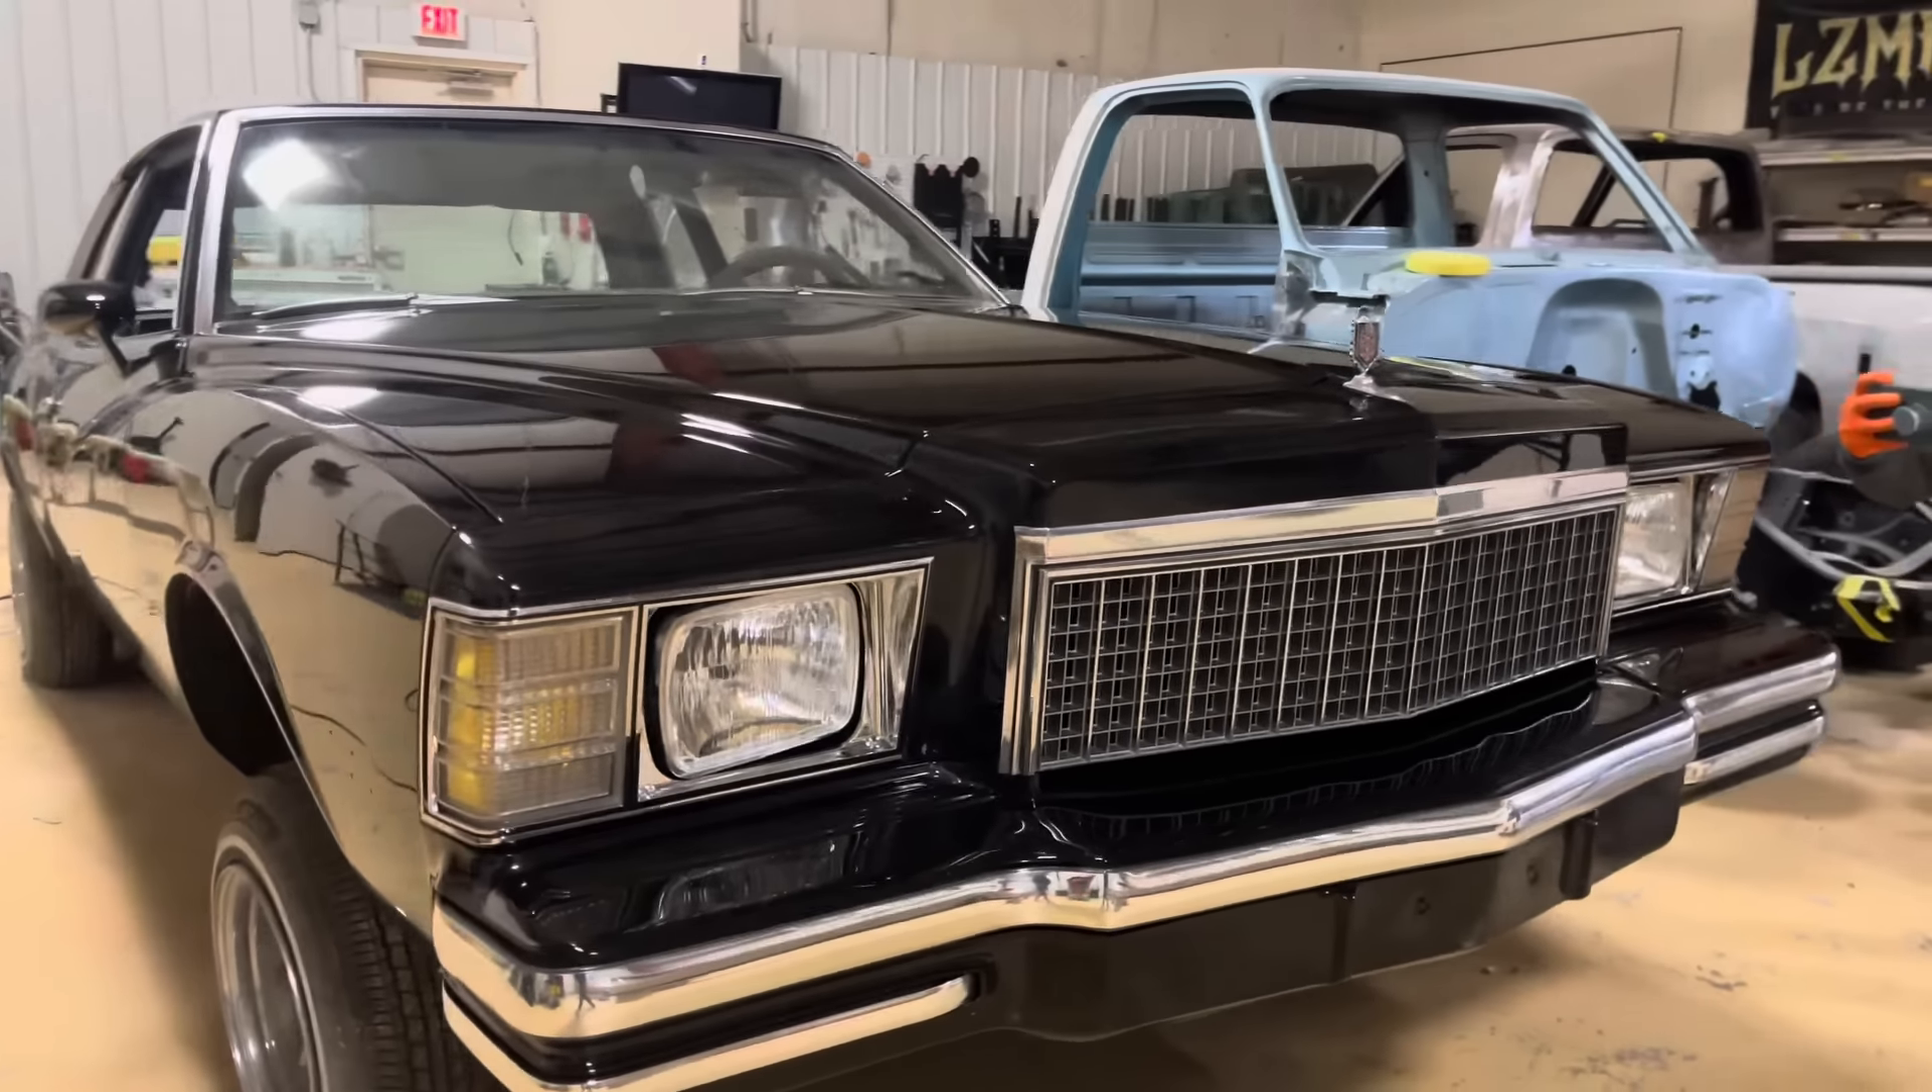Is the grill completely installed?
Yes.